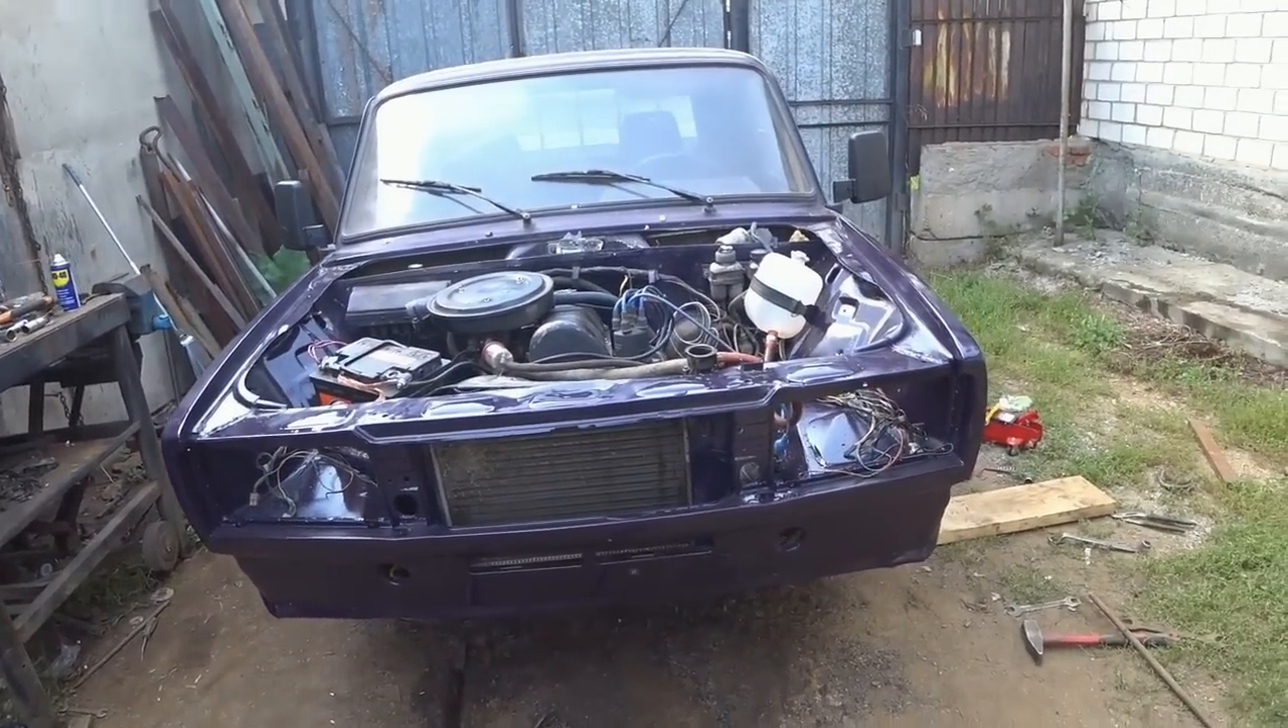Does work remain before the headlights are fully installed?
Yes.